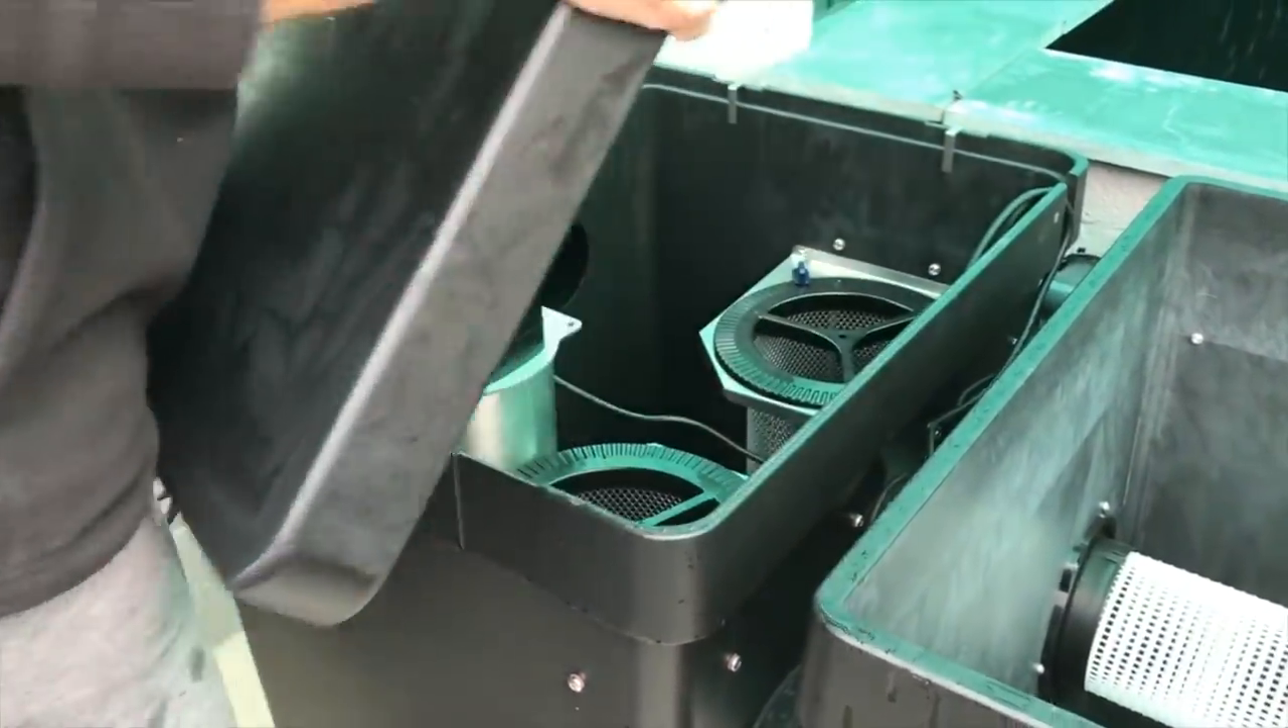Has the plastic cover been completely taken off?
Yes.